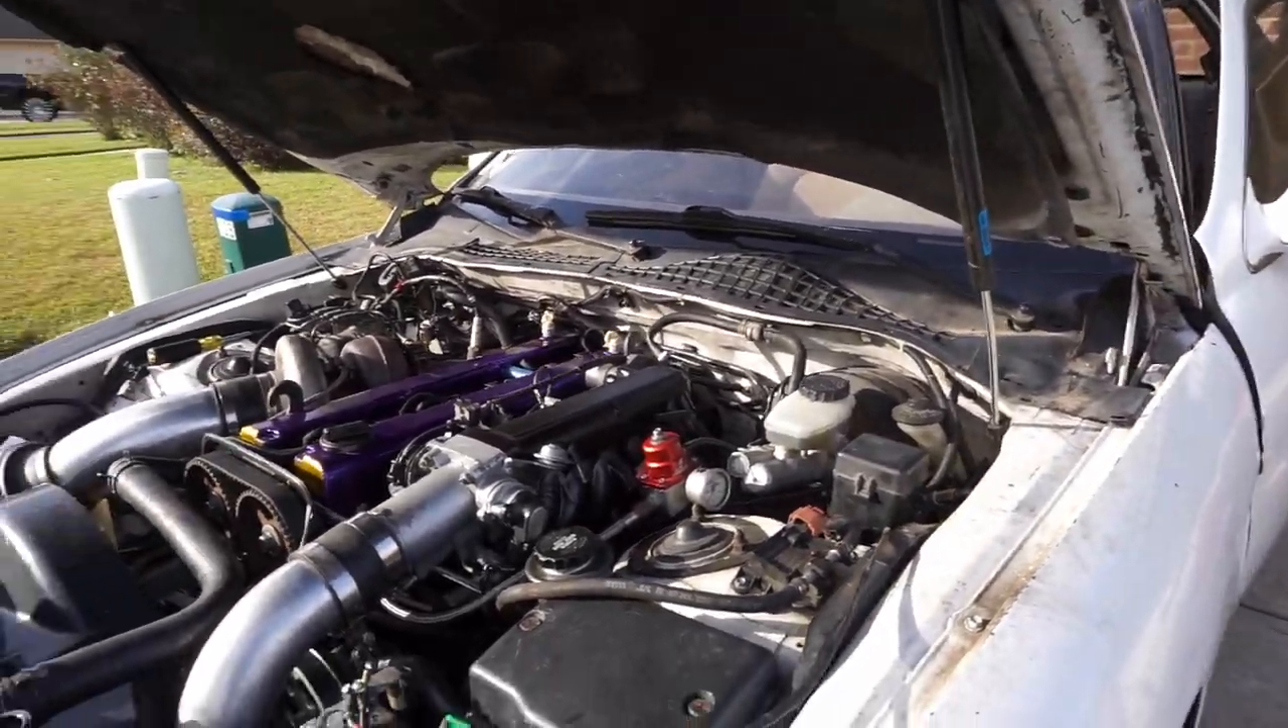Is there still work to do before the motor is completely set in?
No.